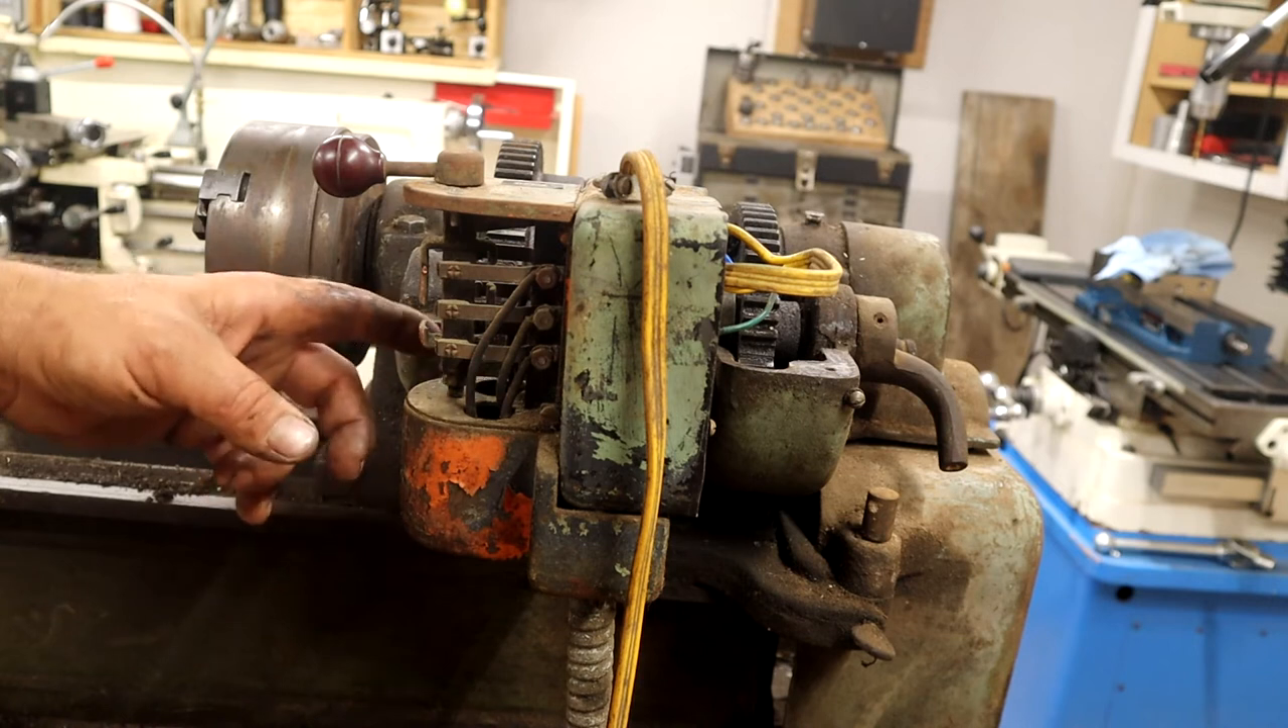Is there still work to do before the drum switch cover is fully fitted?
Yes.